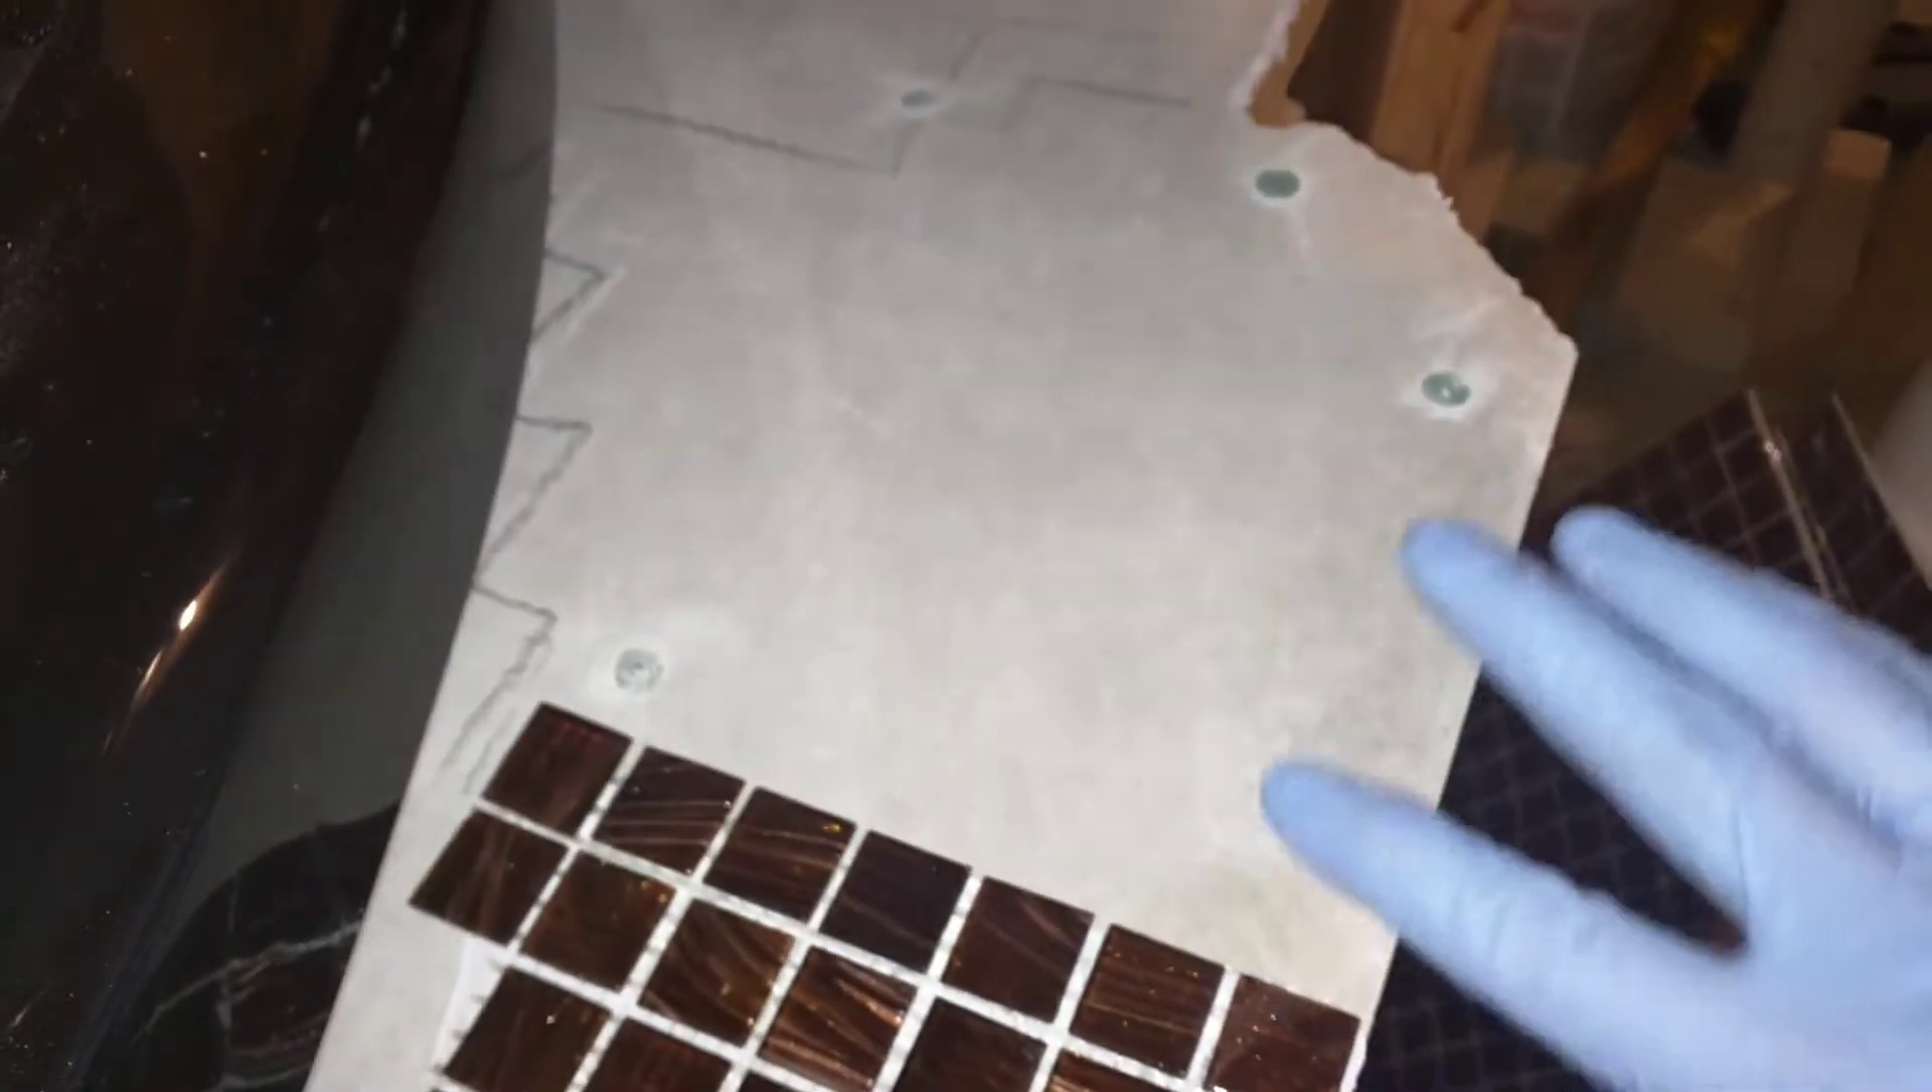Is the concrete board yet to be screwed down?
No.